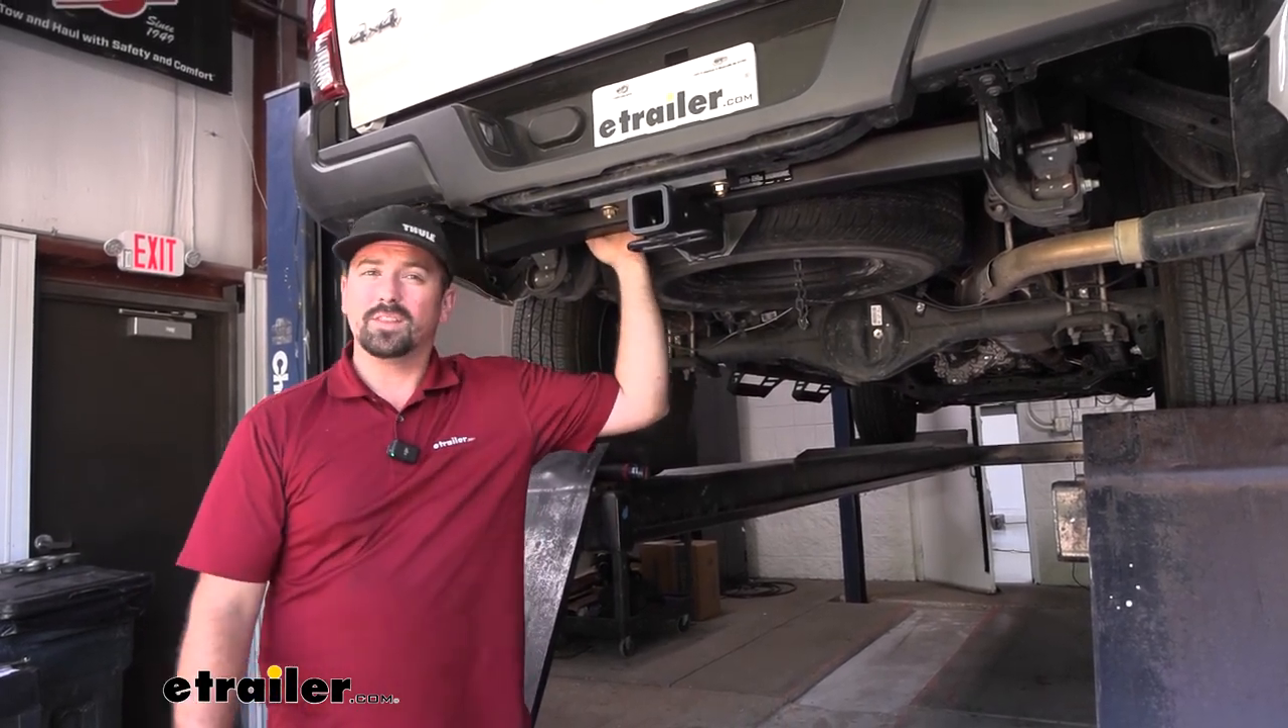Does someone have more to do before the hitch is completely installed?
No.